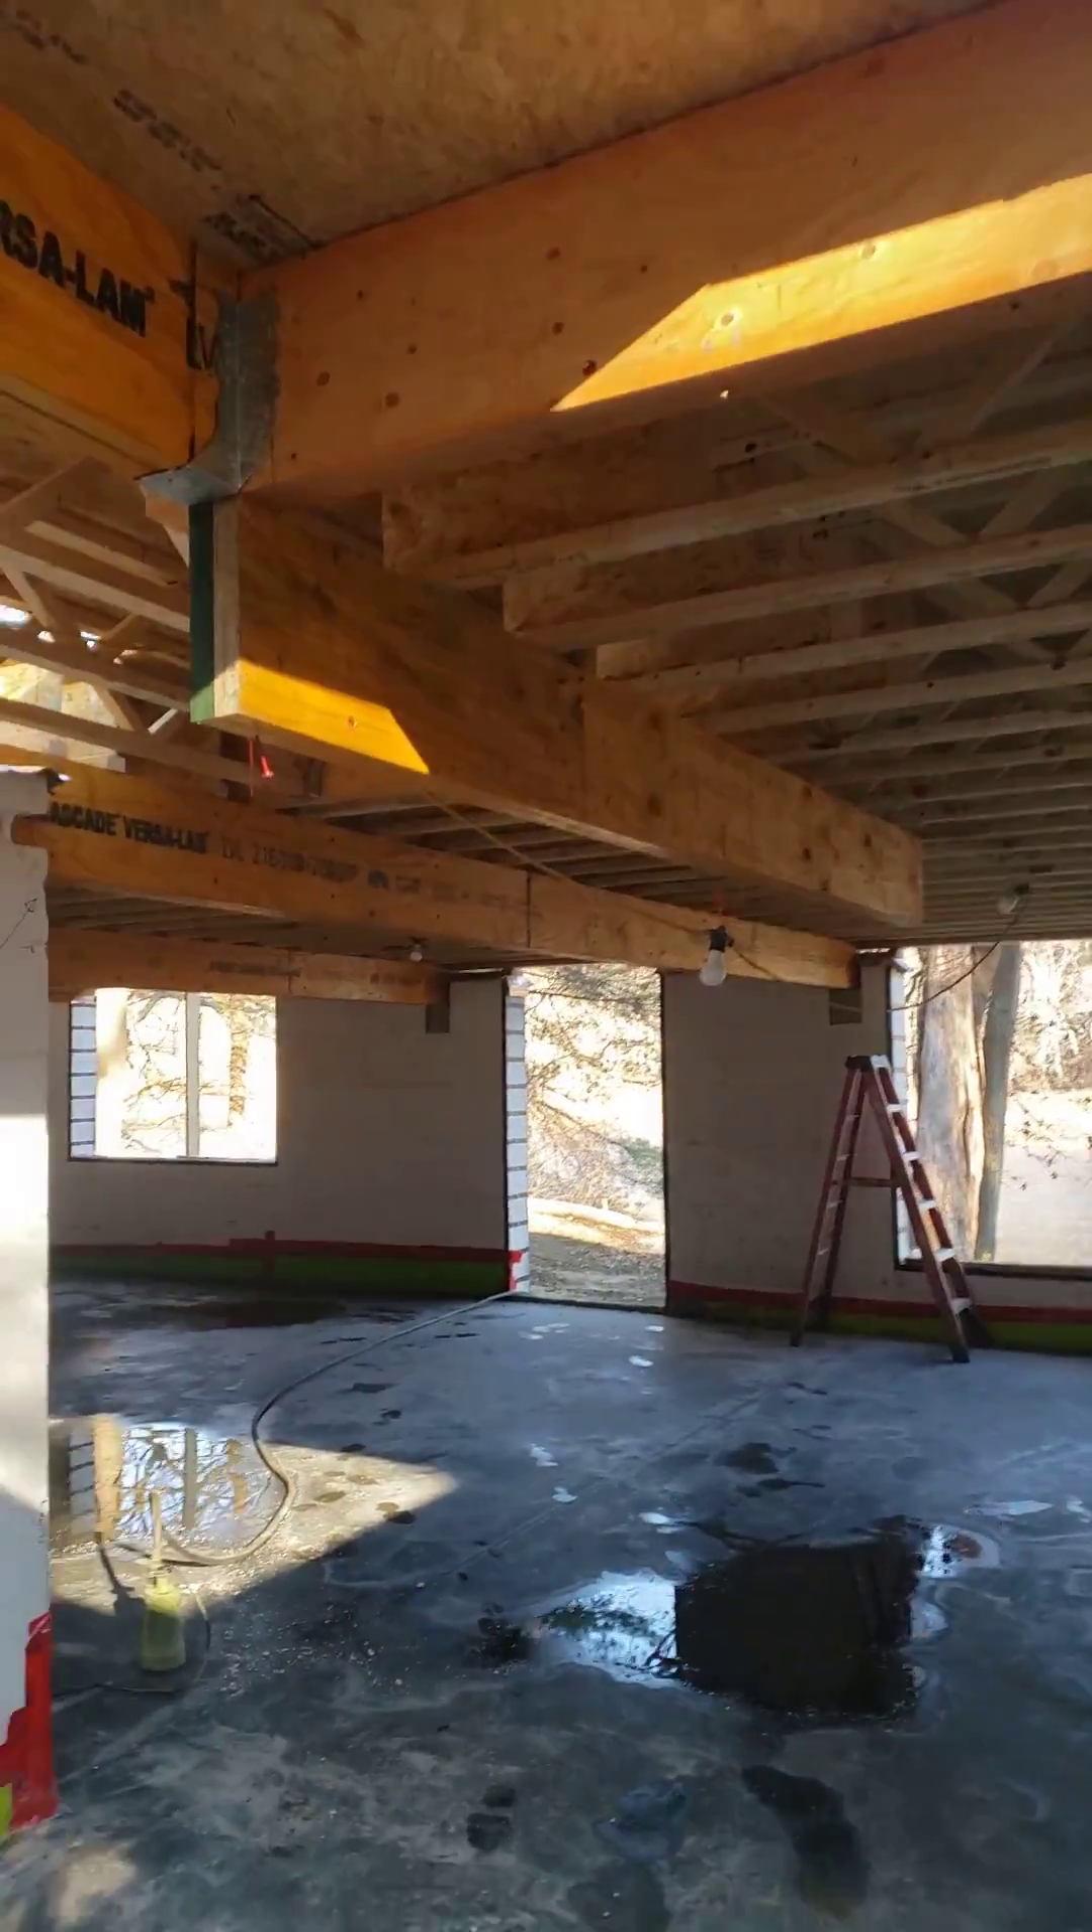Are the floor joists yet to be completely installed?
No.